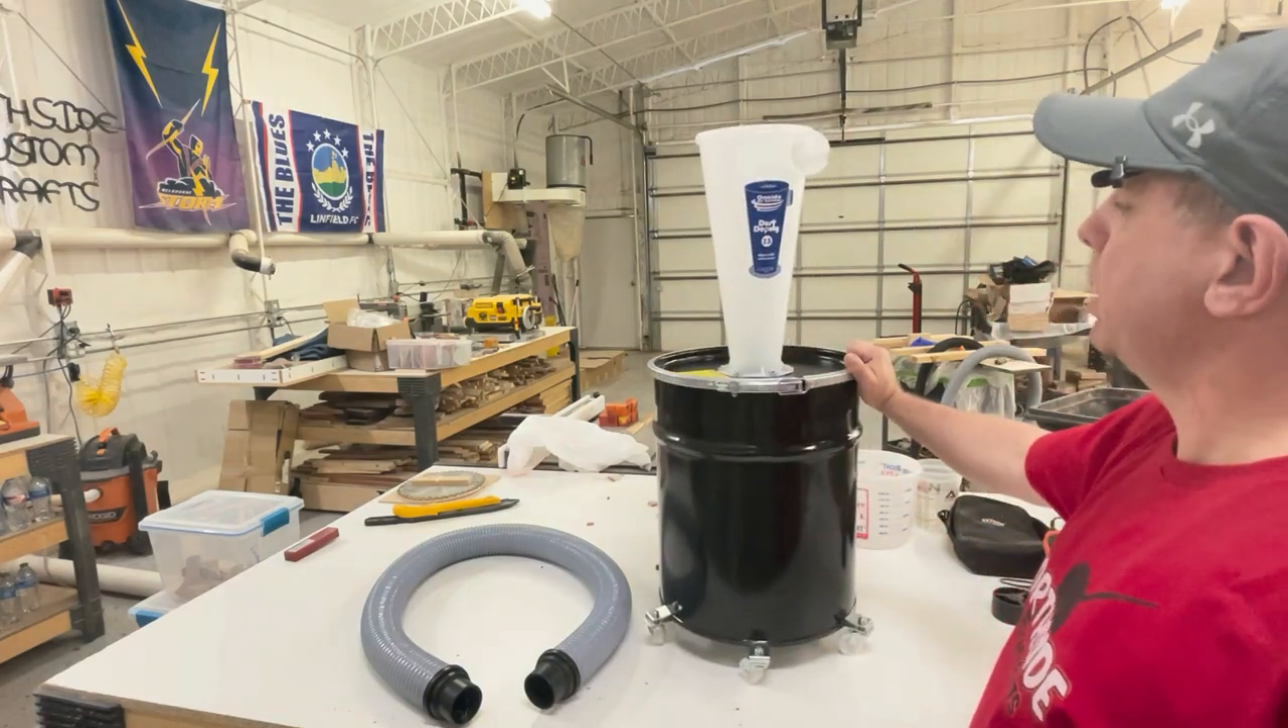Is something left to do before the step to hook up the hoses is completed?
Yes.